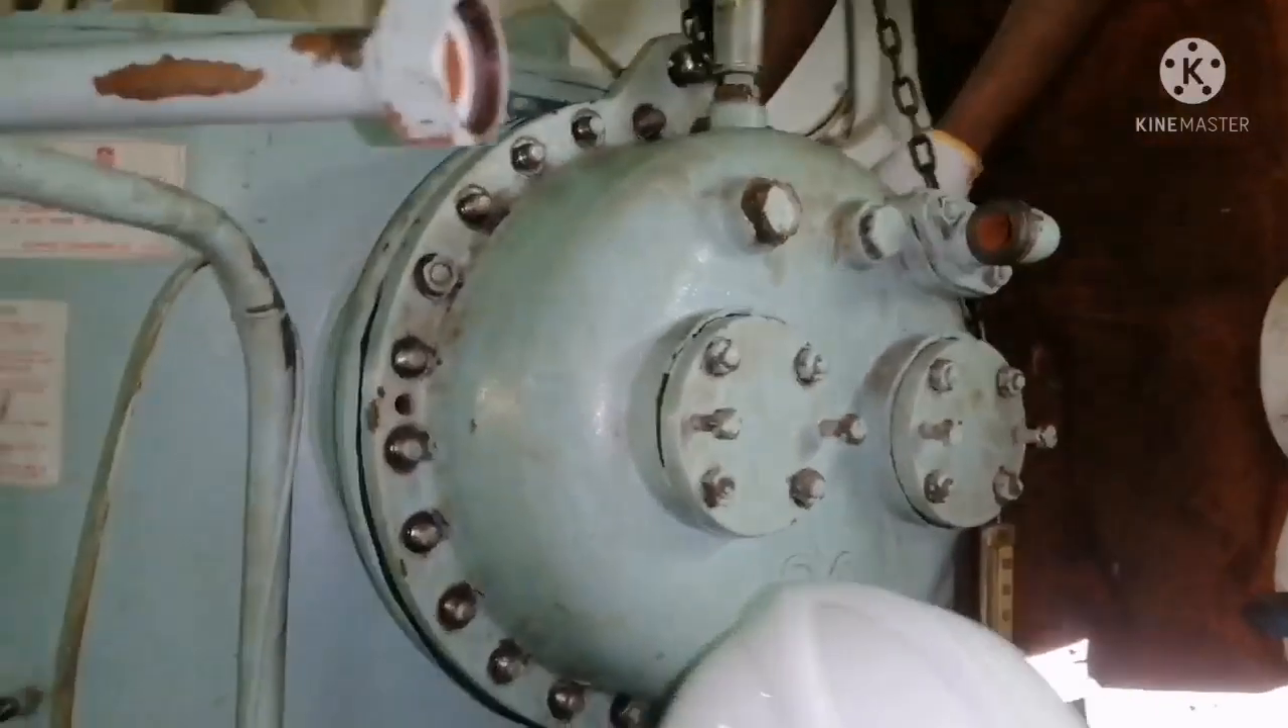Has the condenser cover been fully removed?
No.